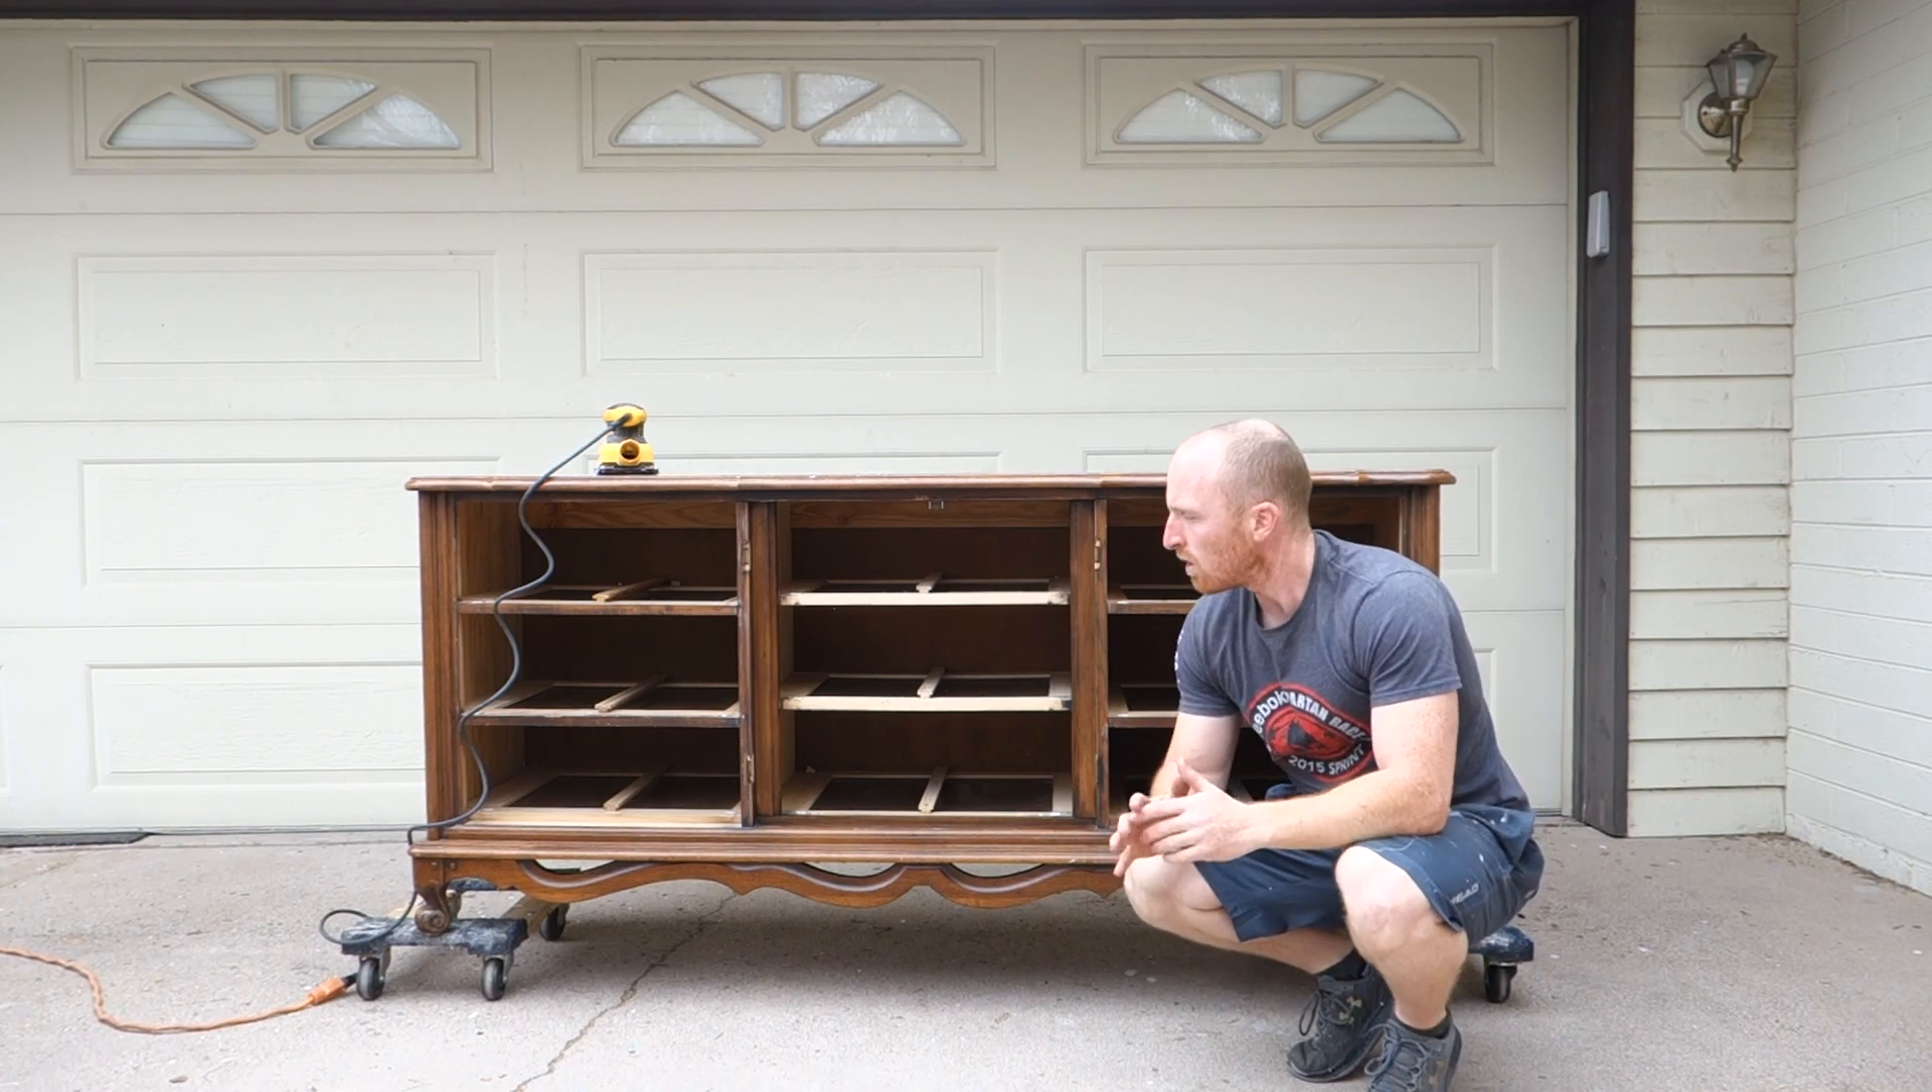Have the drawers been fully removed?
Yes.